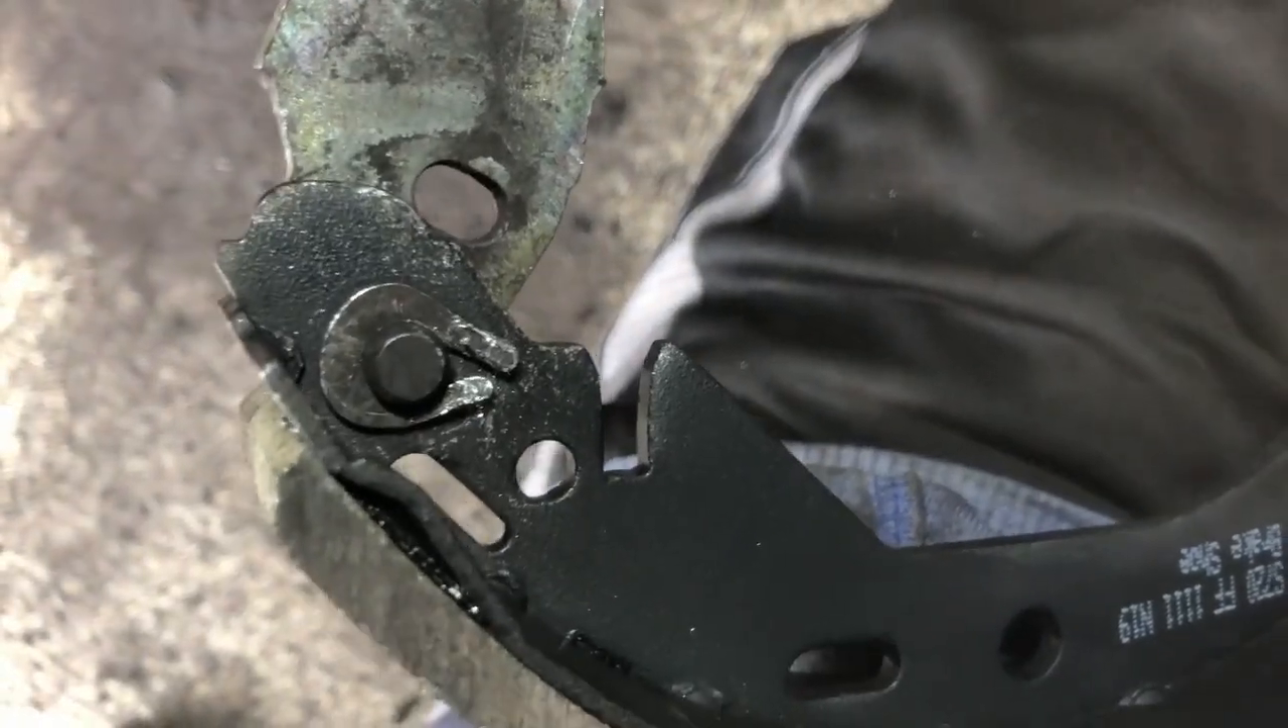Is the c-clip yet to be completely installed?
No.